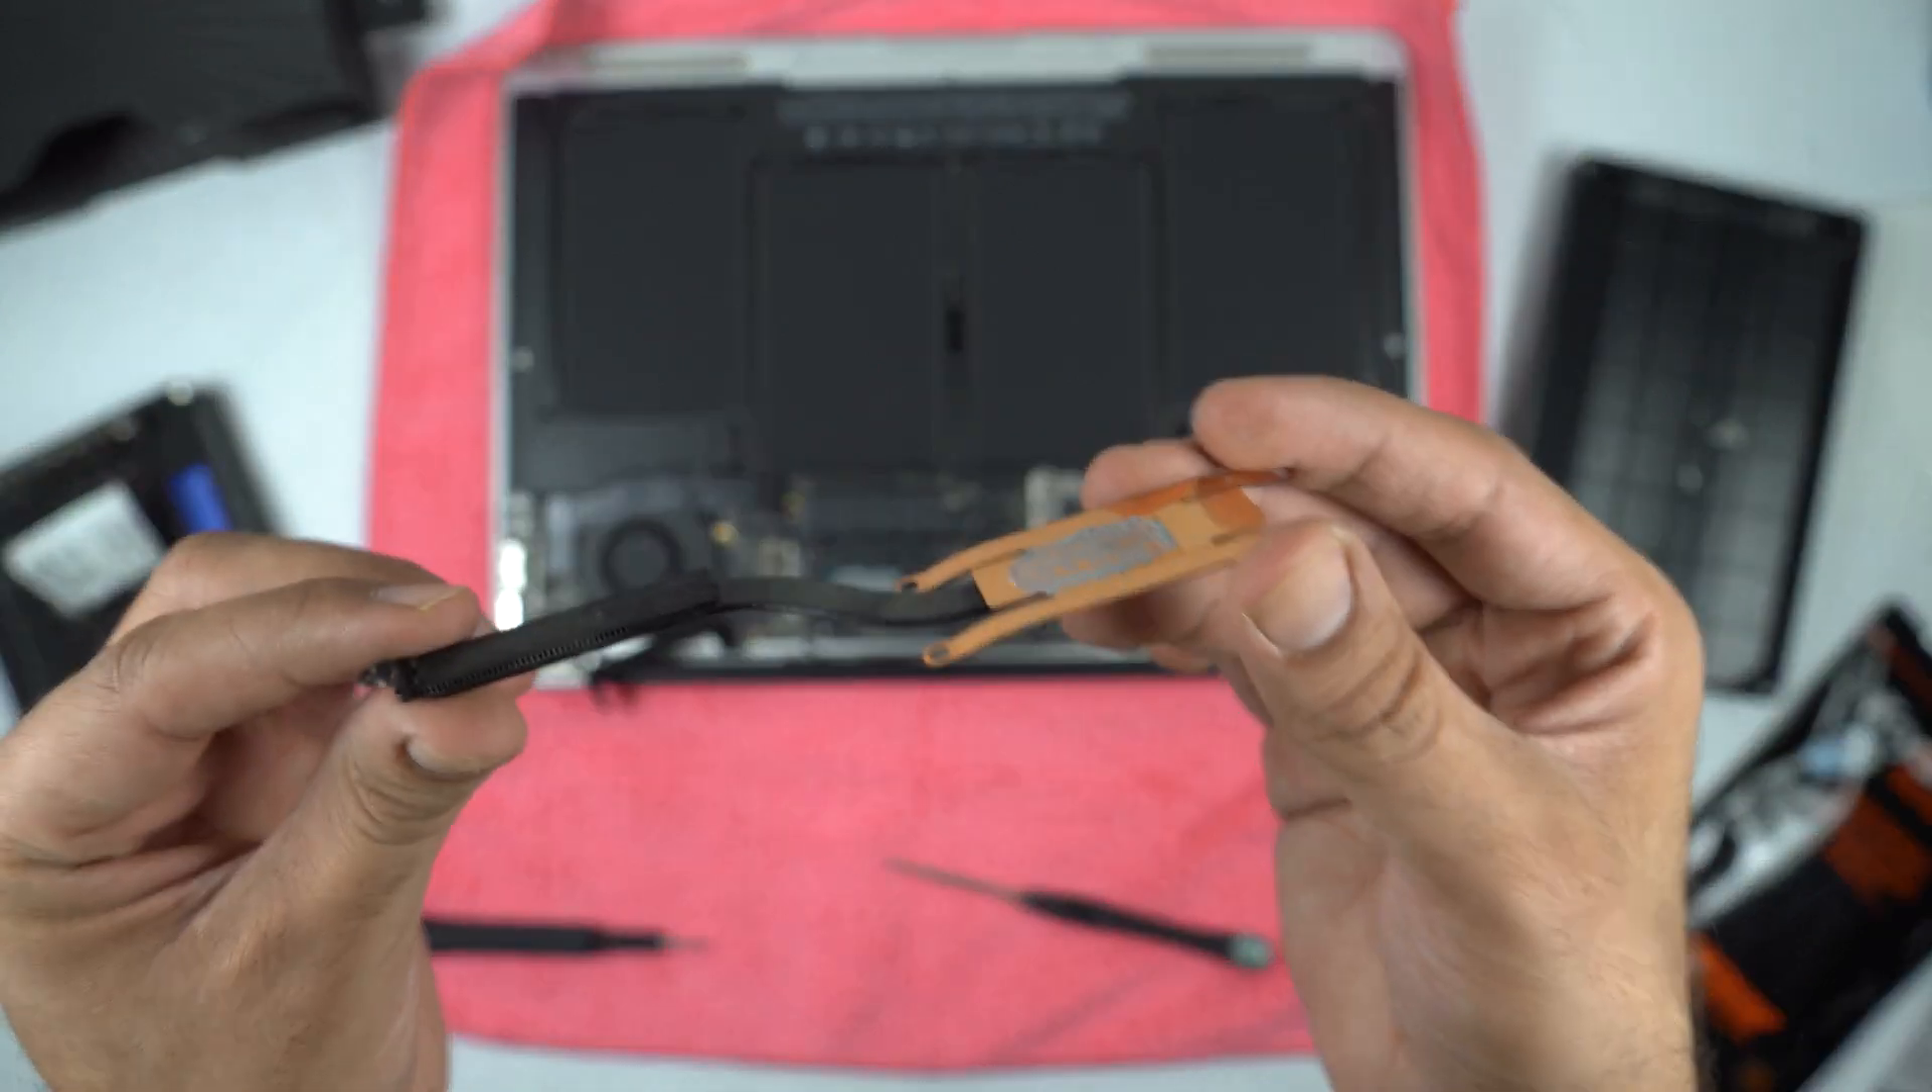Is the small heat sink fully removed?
Yes.